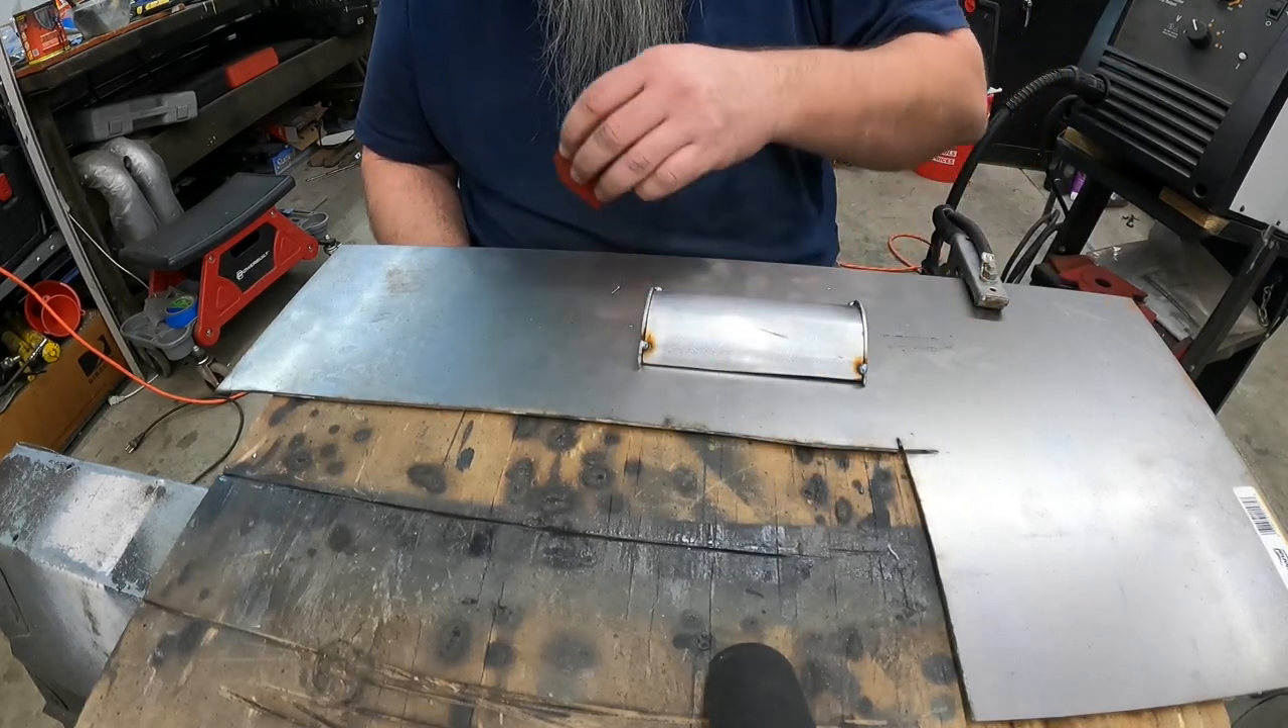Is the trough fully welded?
No.